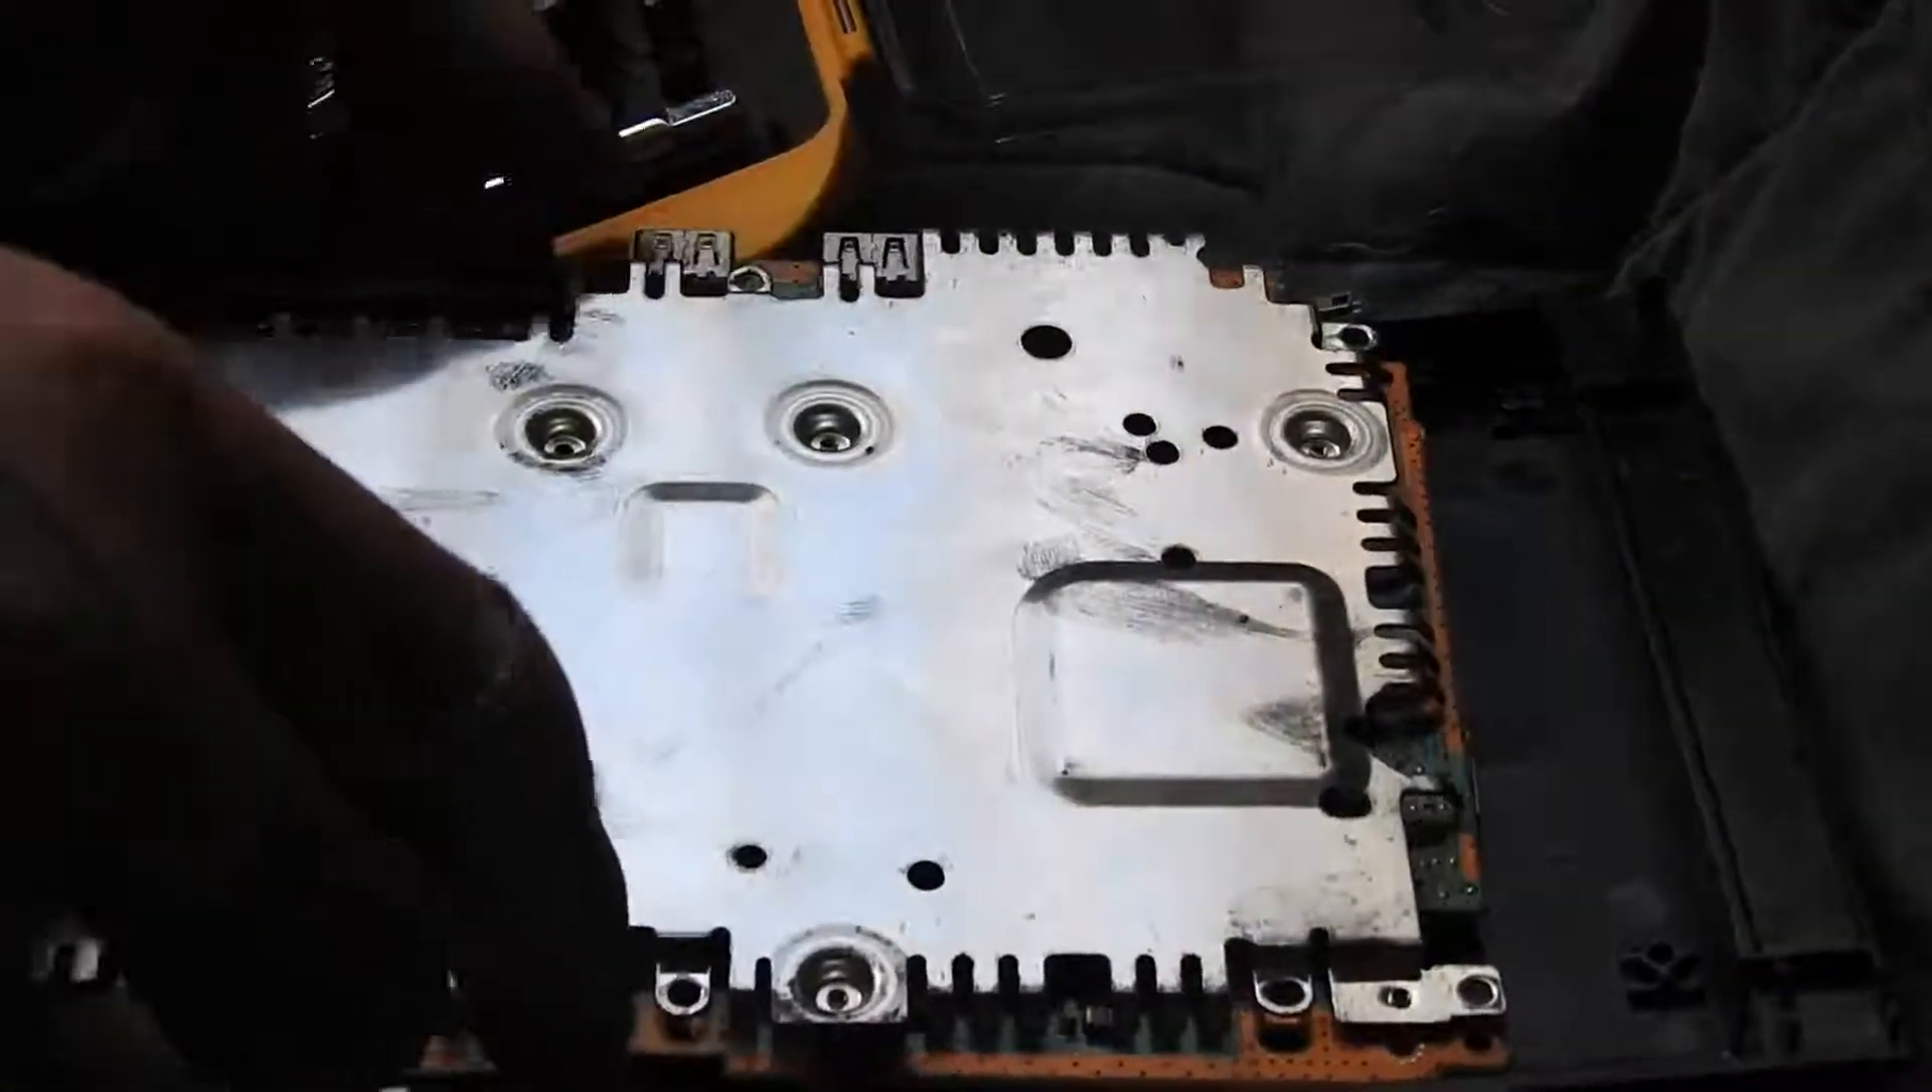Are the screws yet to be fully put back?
Yes.